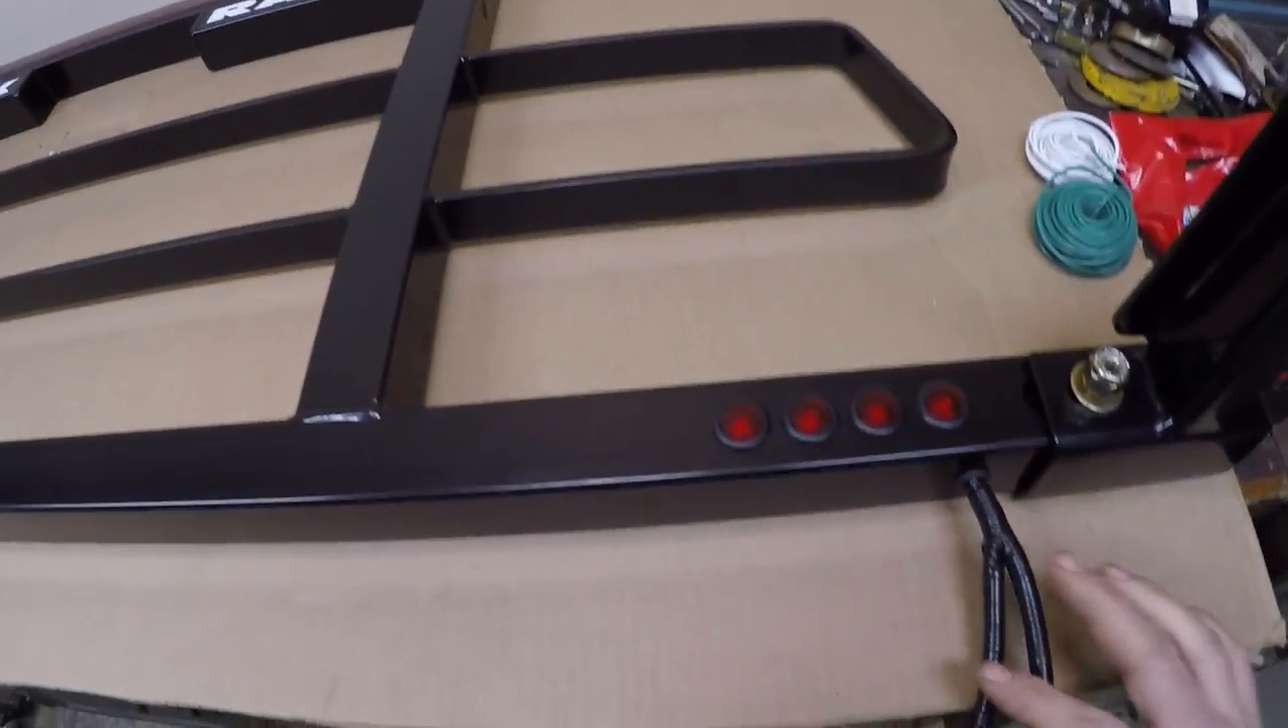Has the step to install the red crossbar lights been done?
Yes.